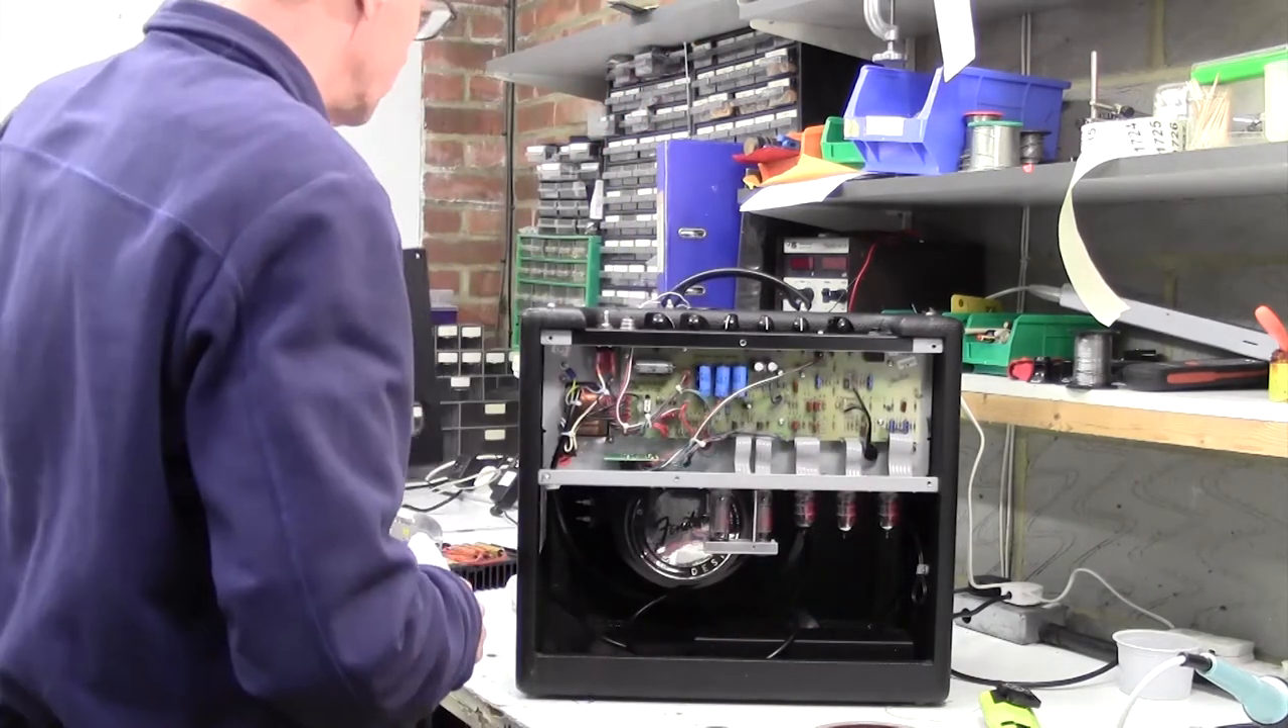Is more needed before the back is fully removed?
No.